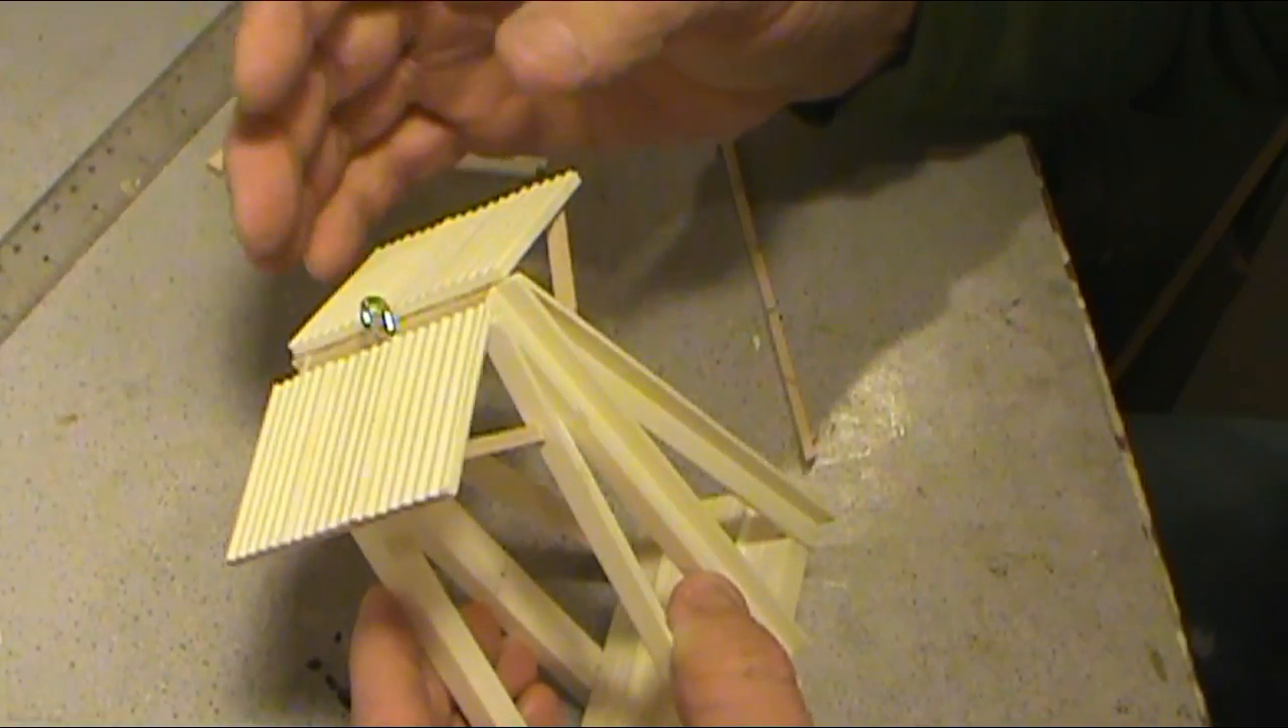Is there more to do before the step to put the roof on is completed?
No.